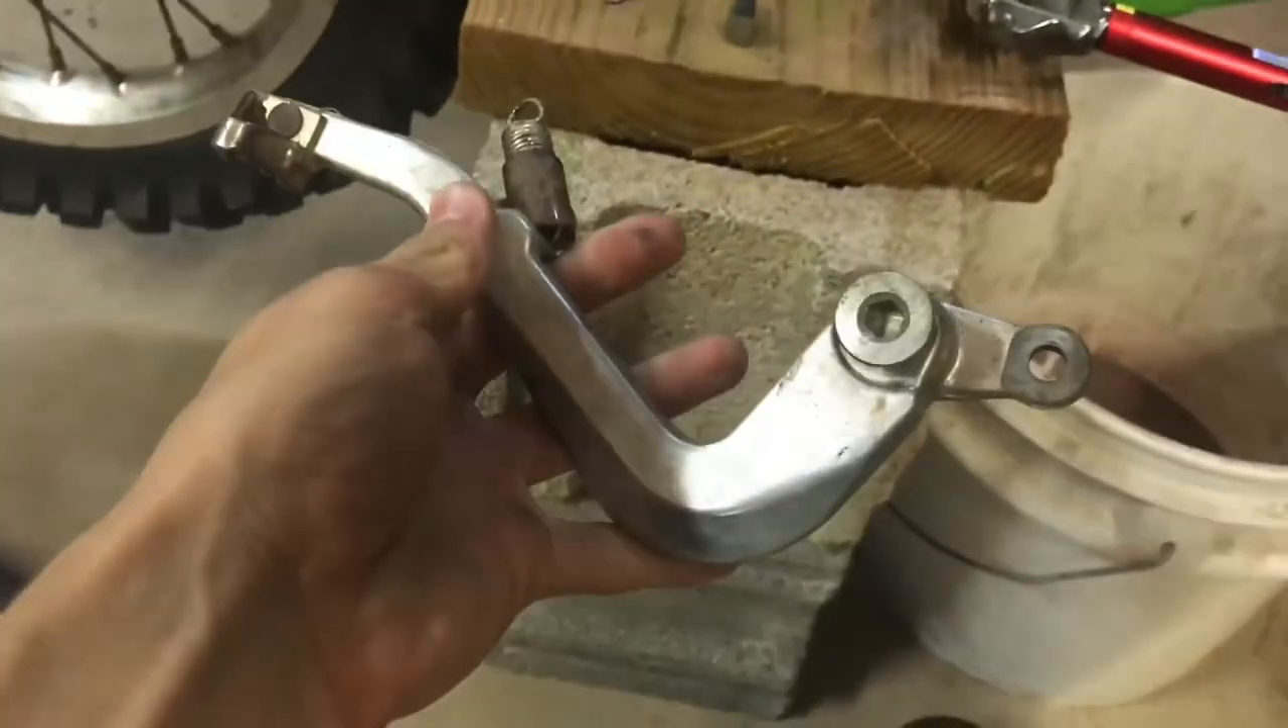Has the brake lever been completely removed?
Yes.